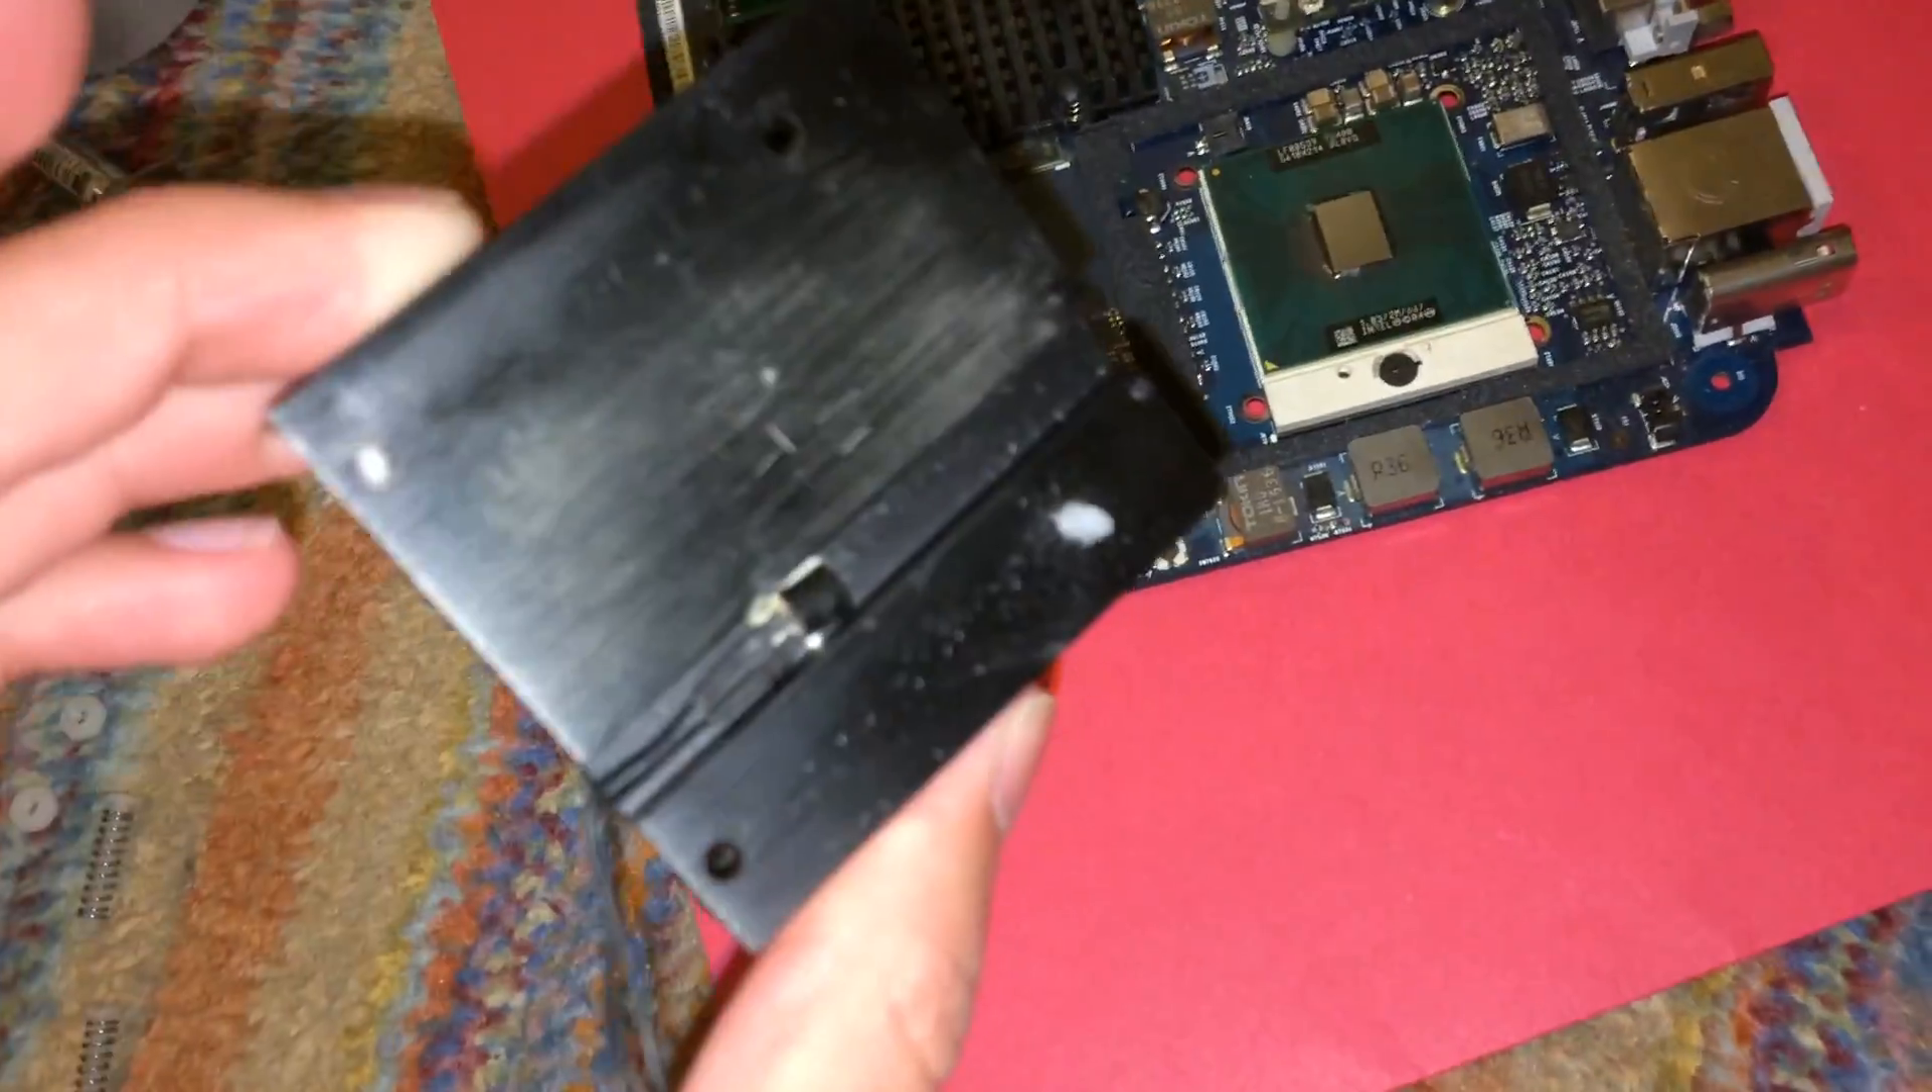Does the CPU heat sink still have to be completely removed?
No.